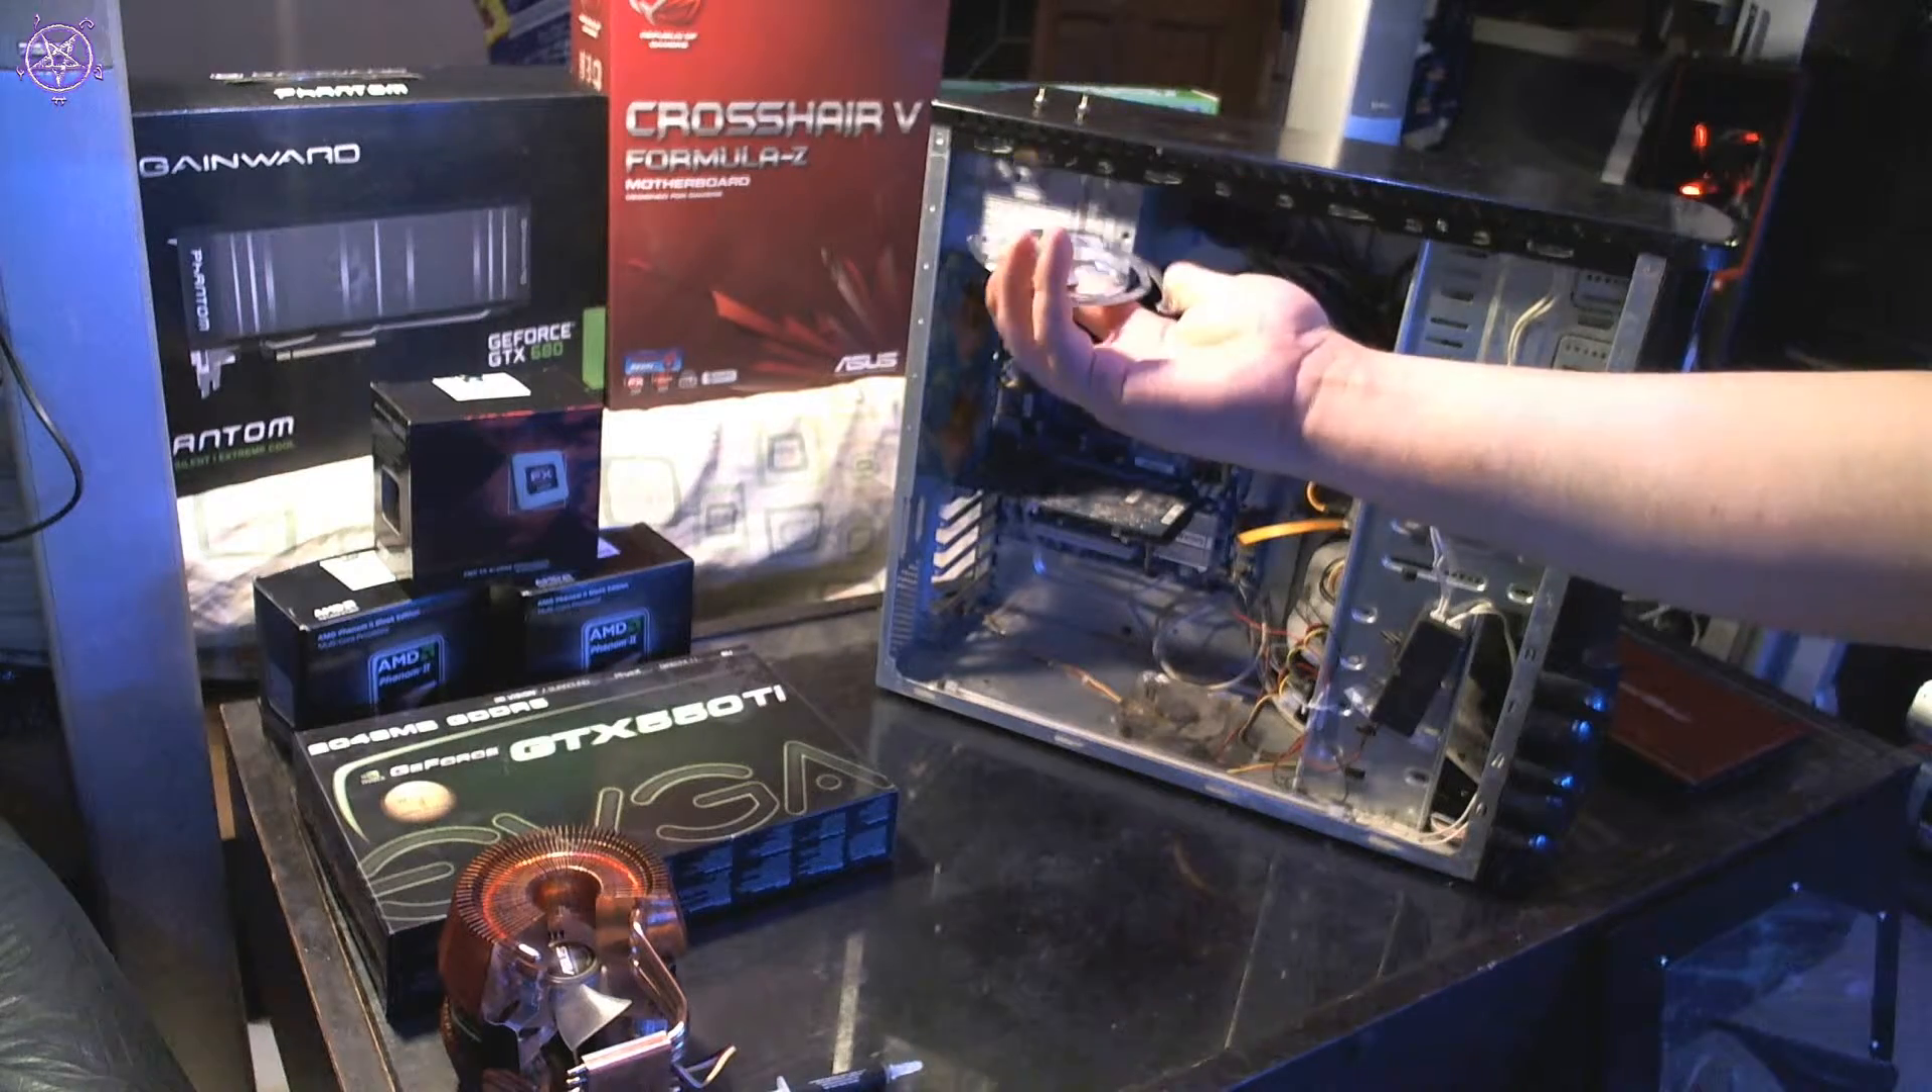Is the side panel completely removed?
Yes.